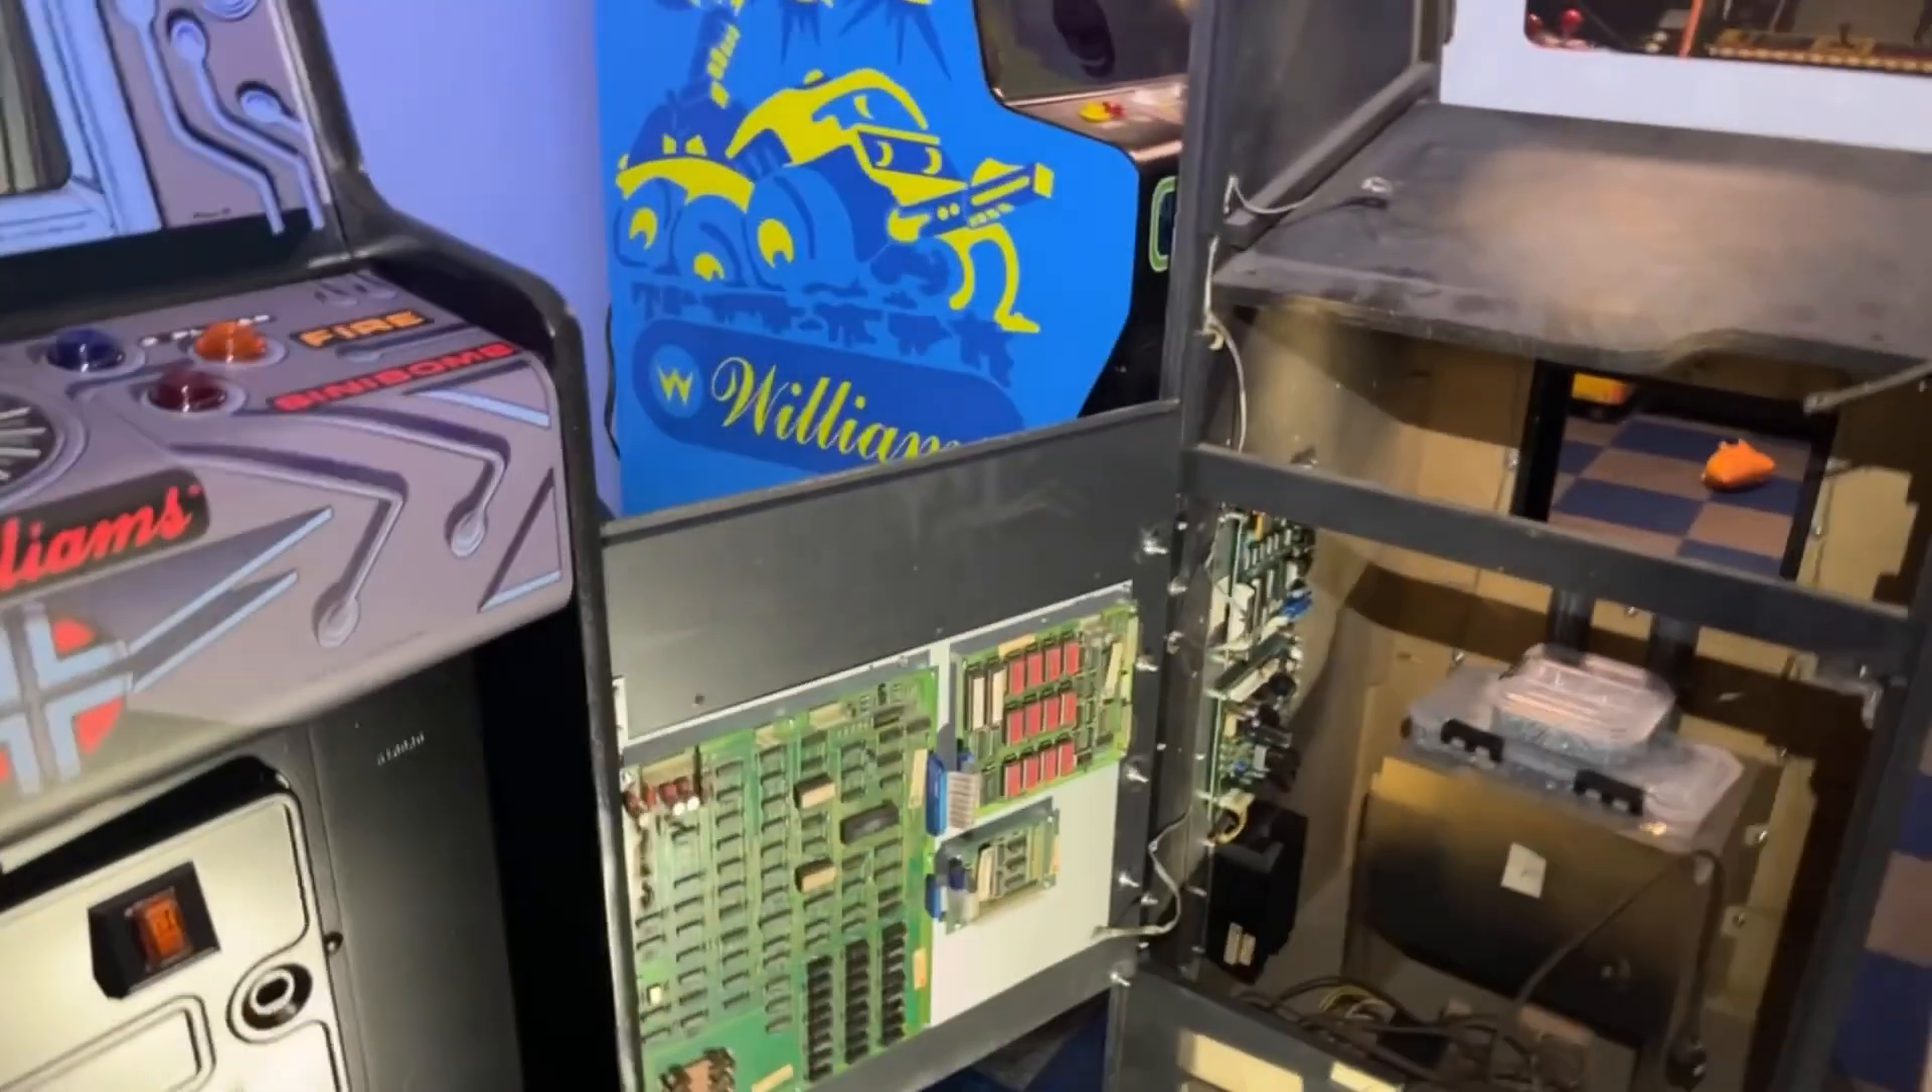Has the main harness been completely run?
No.